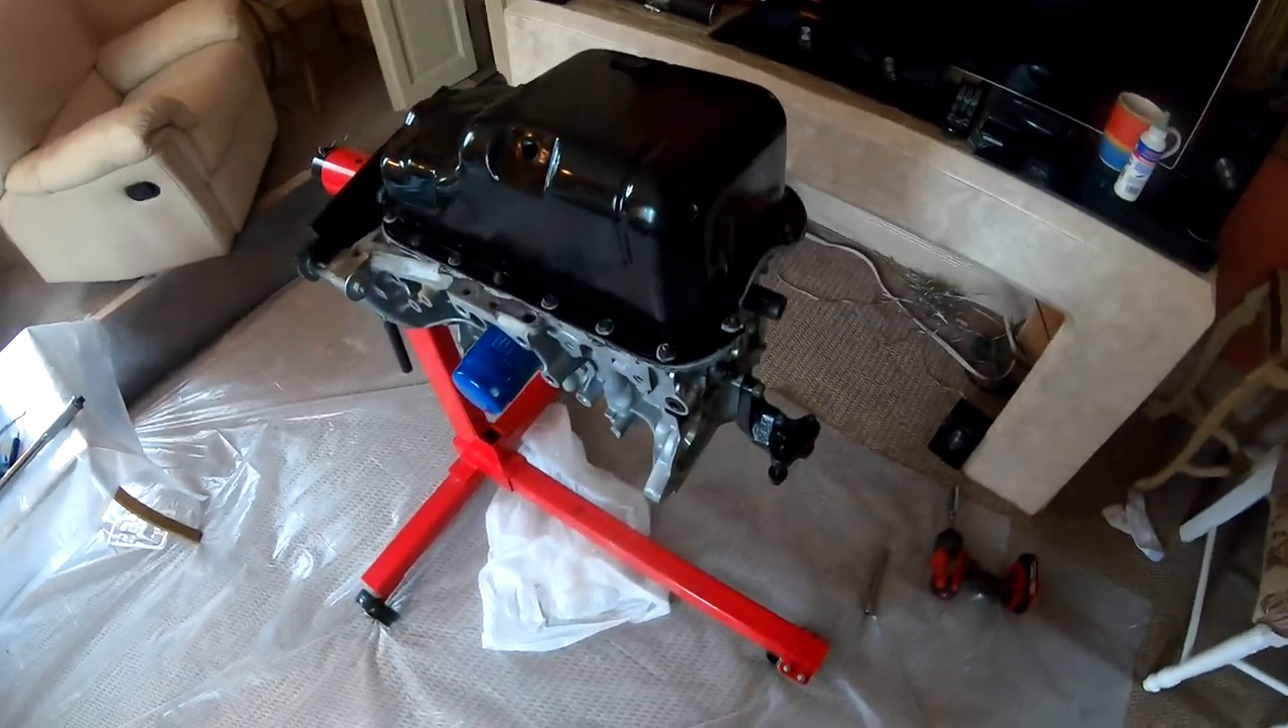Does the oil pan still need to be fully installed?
No.